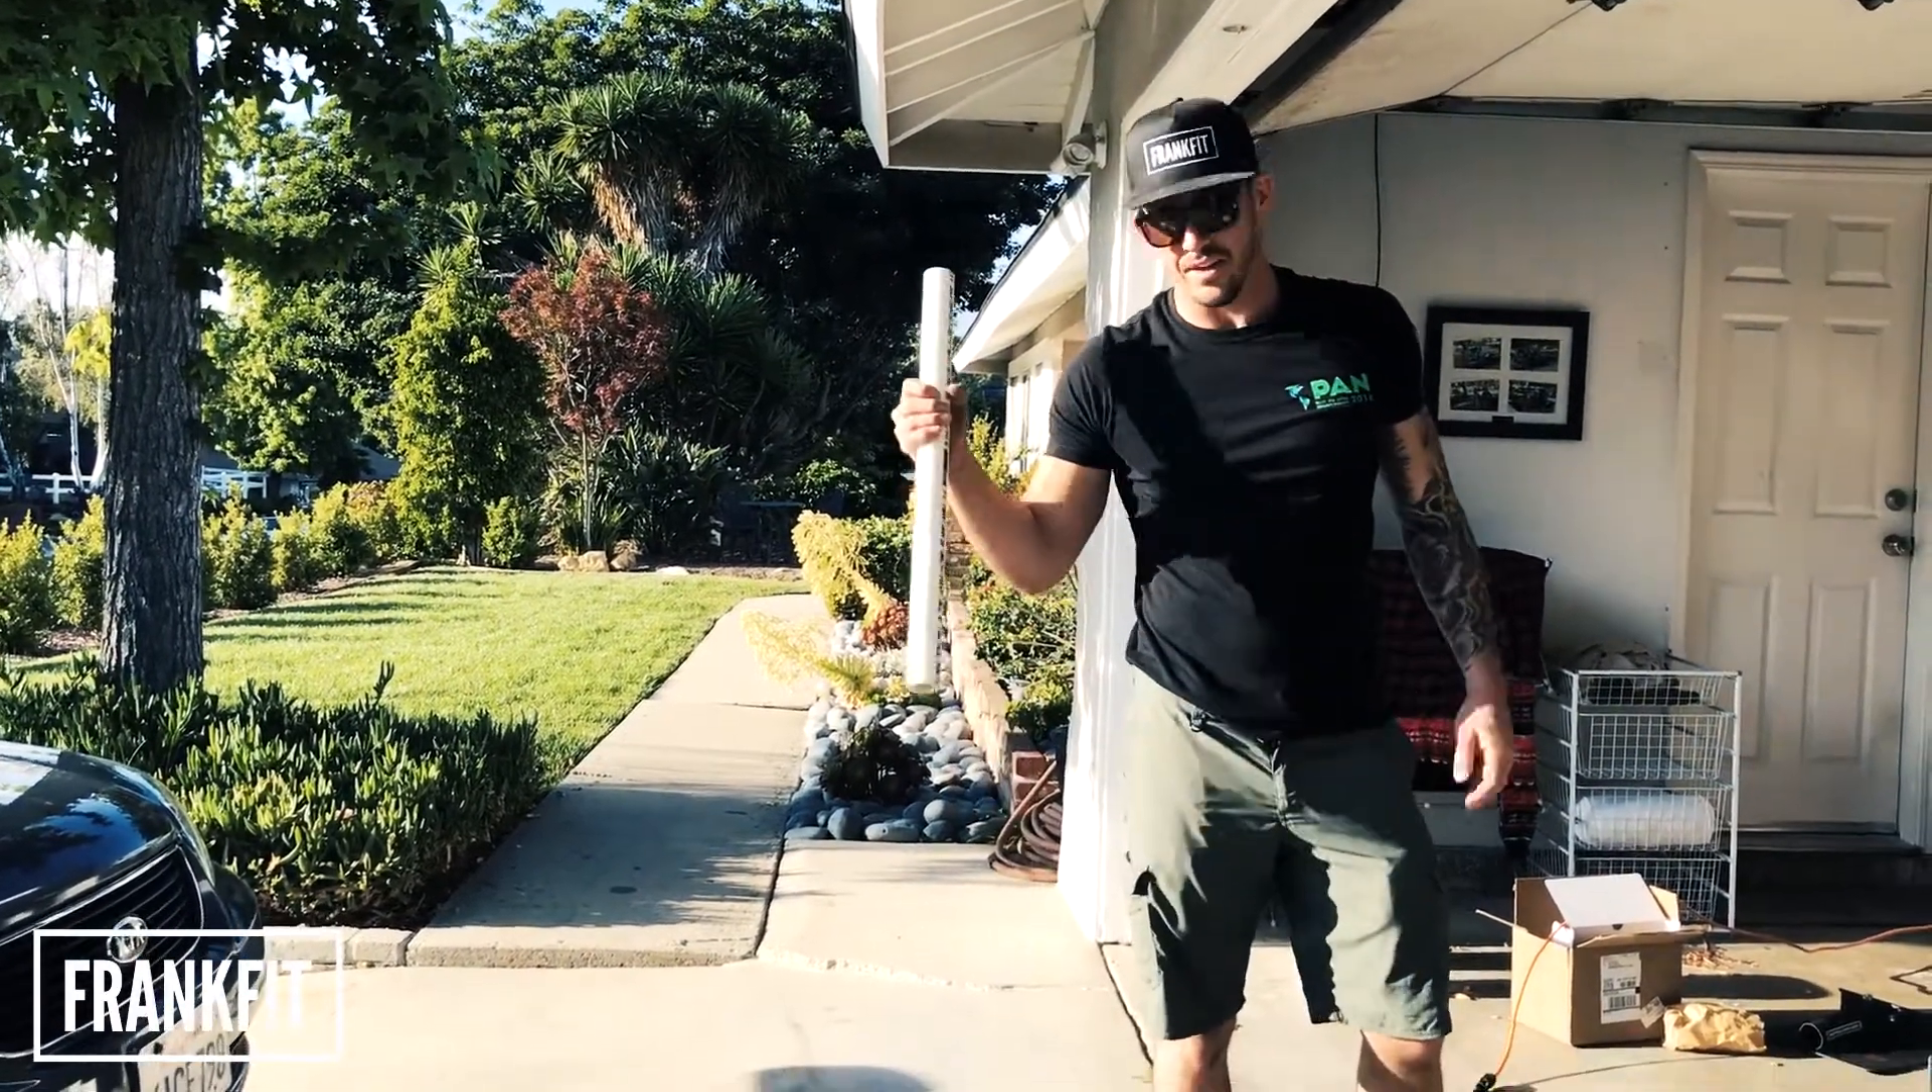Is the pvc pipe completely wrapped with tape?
No.